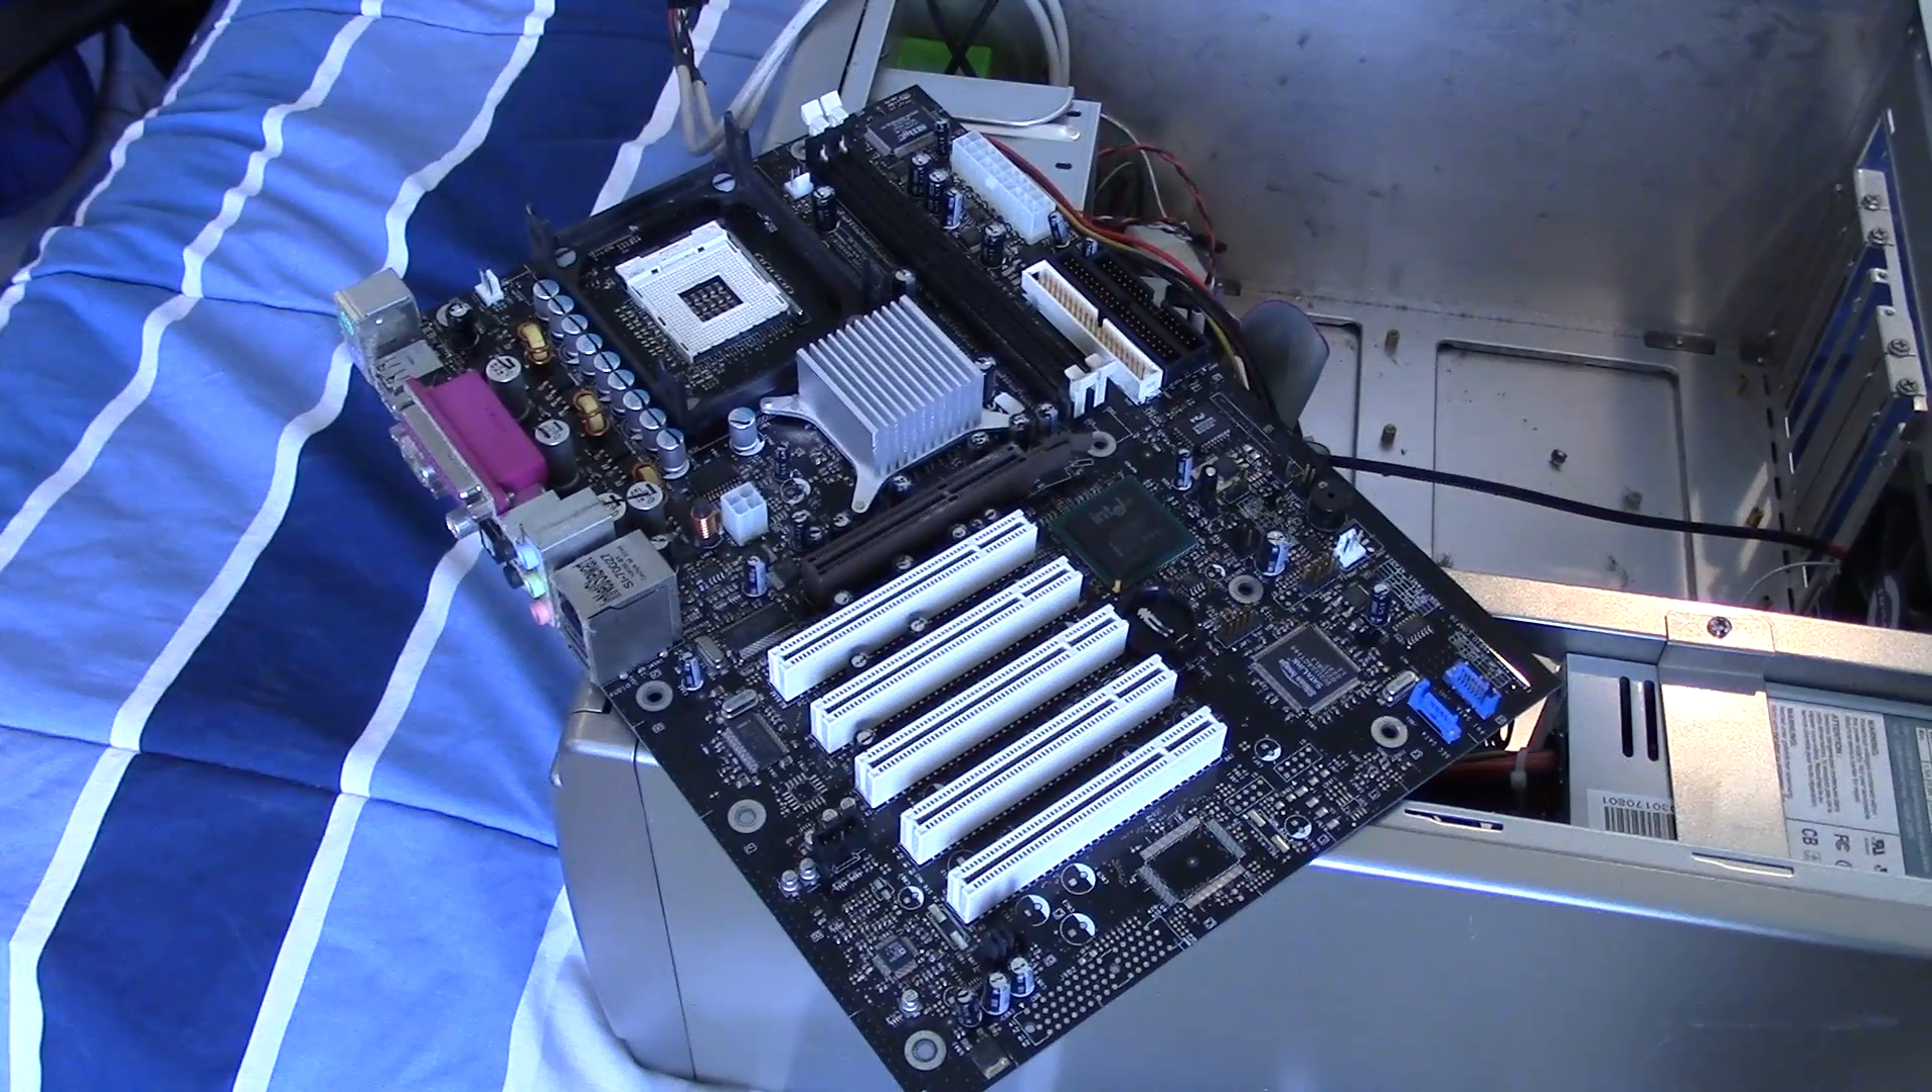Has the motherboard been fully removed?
Yes.